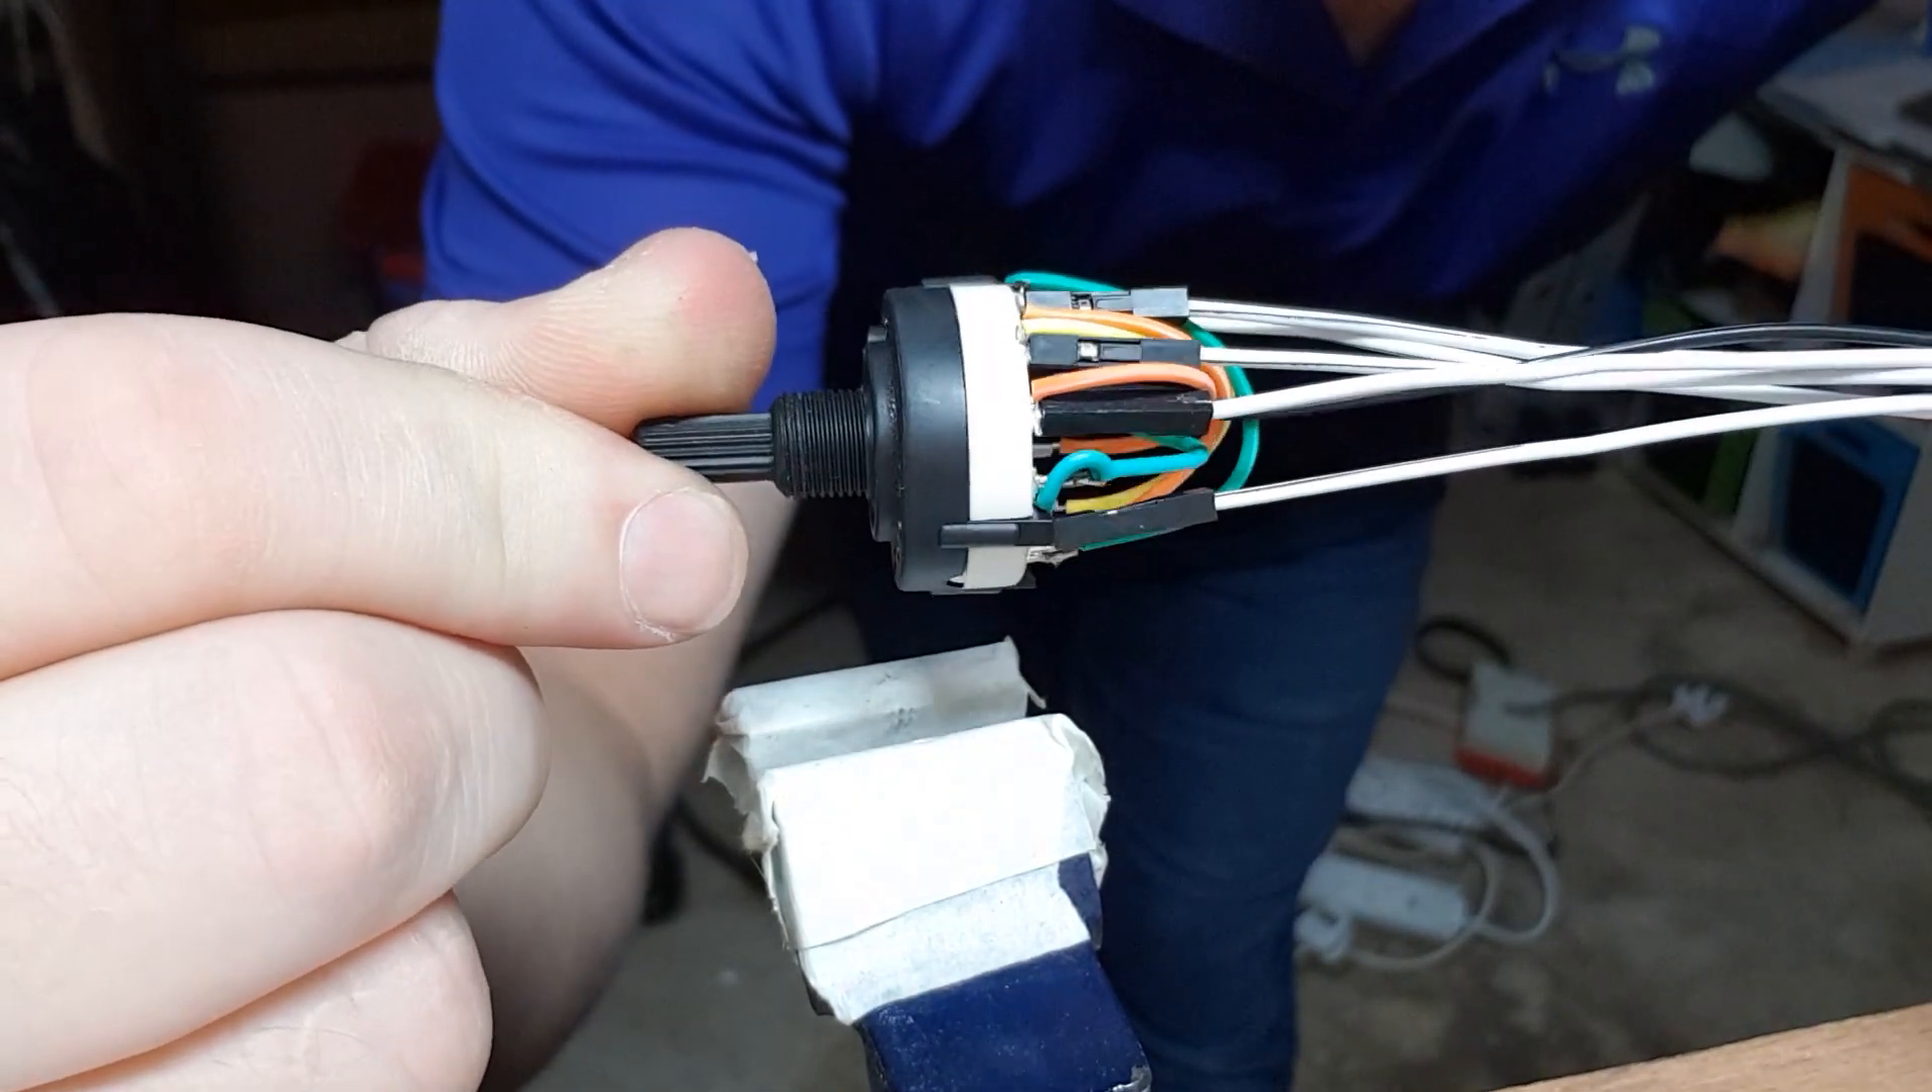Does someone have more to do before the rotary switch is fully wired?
No.